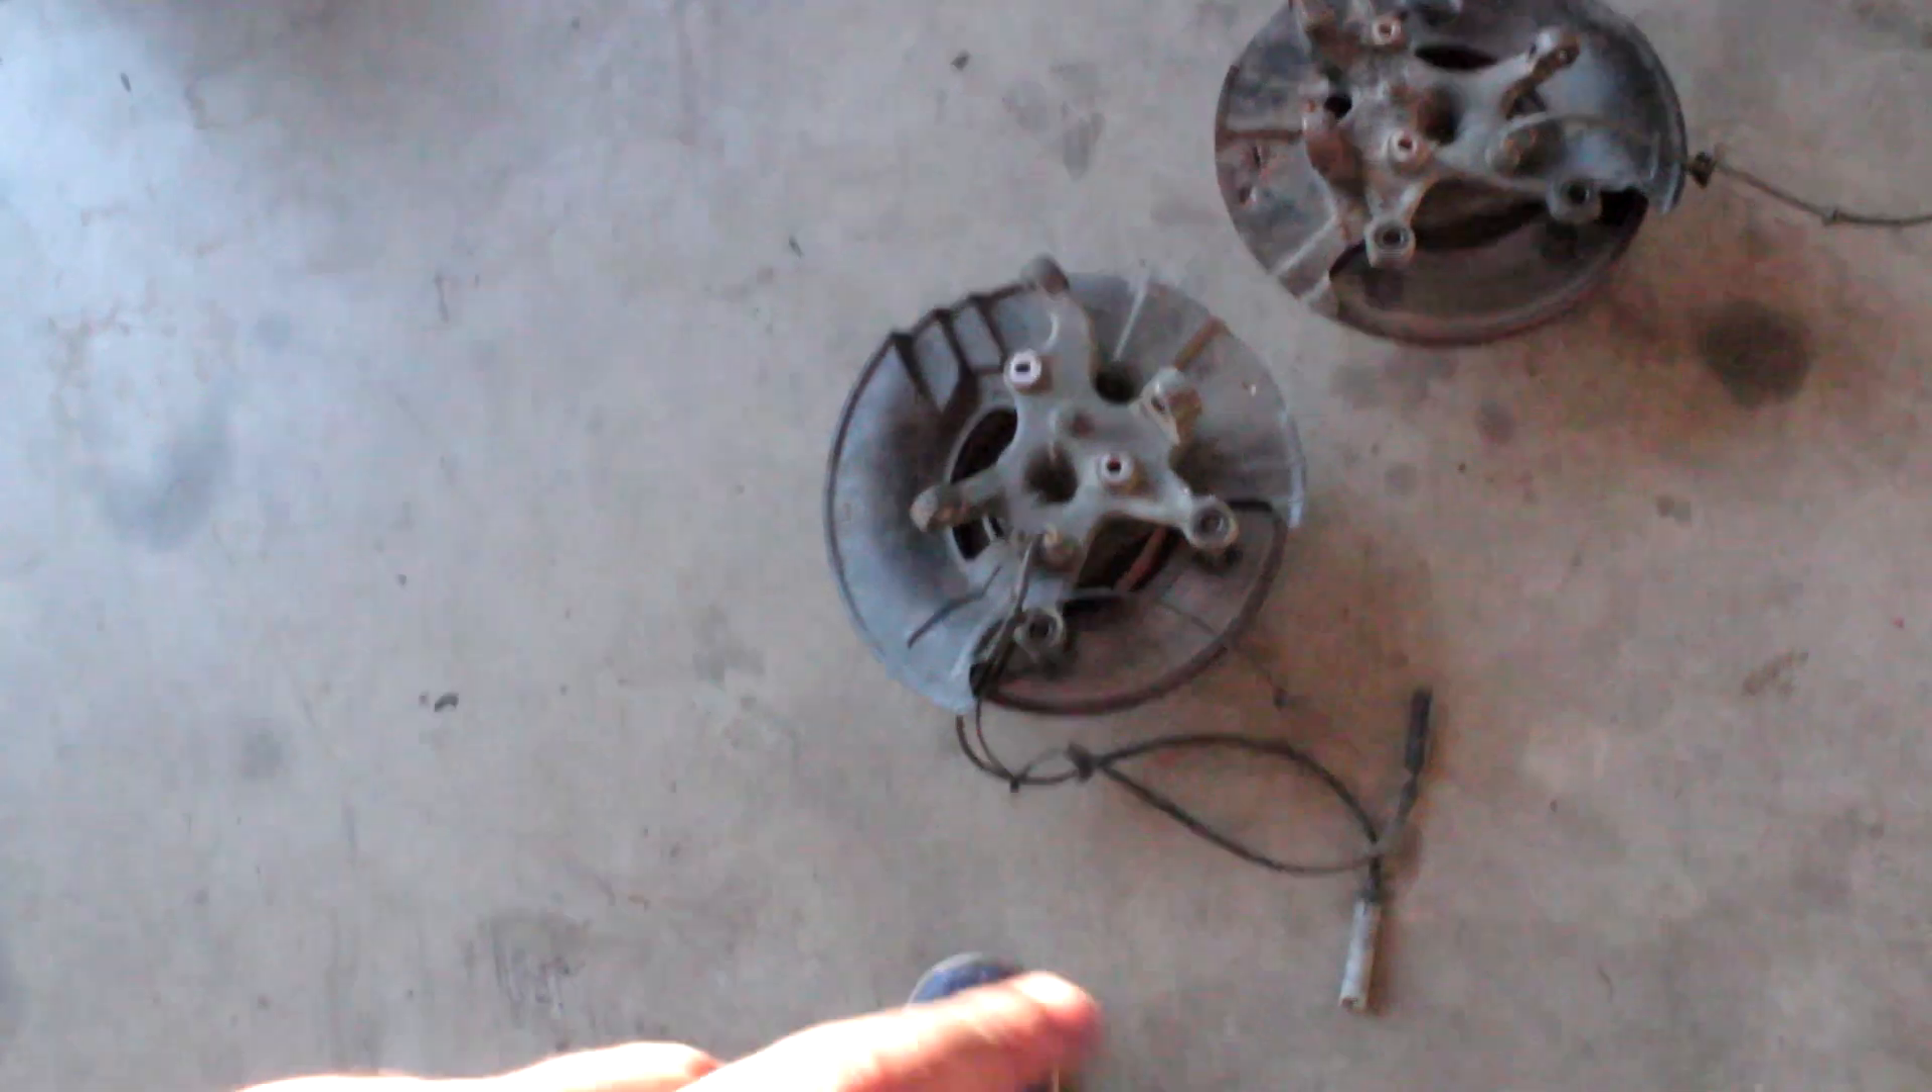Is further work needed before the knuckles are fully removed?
No.